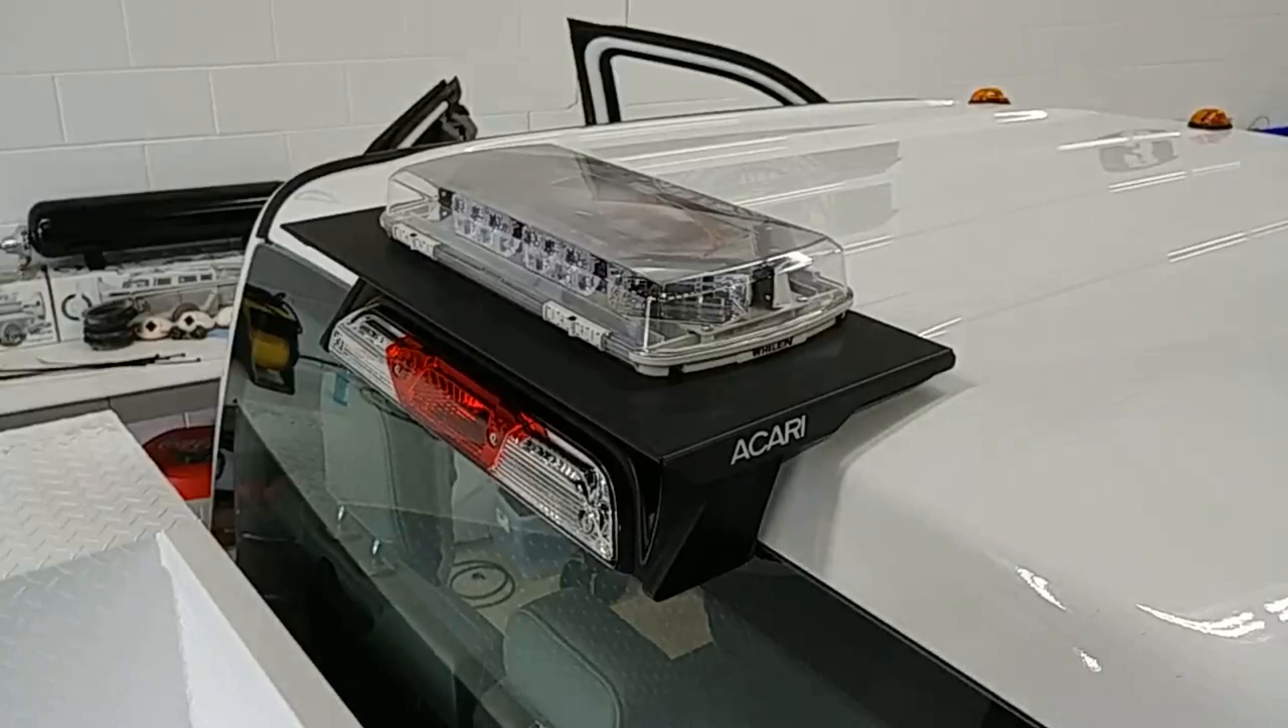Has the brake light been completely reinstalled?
Yes.